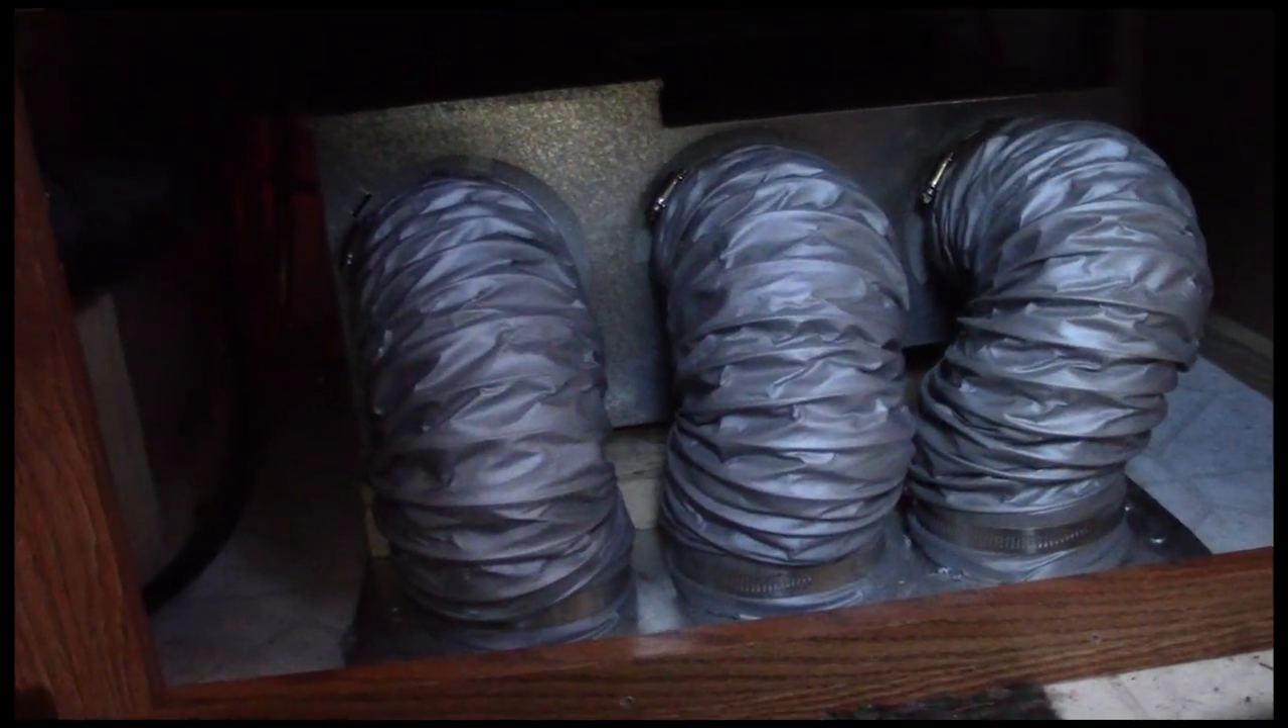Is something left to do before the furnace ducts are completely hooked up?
No.